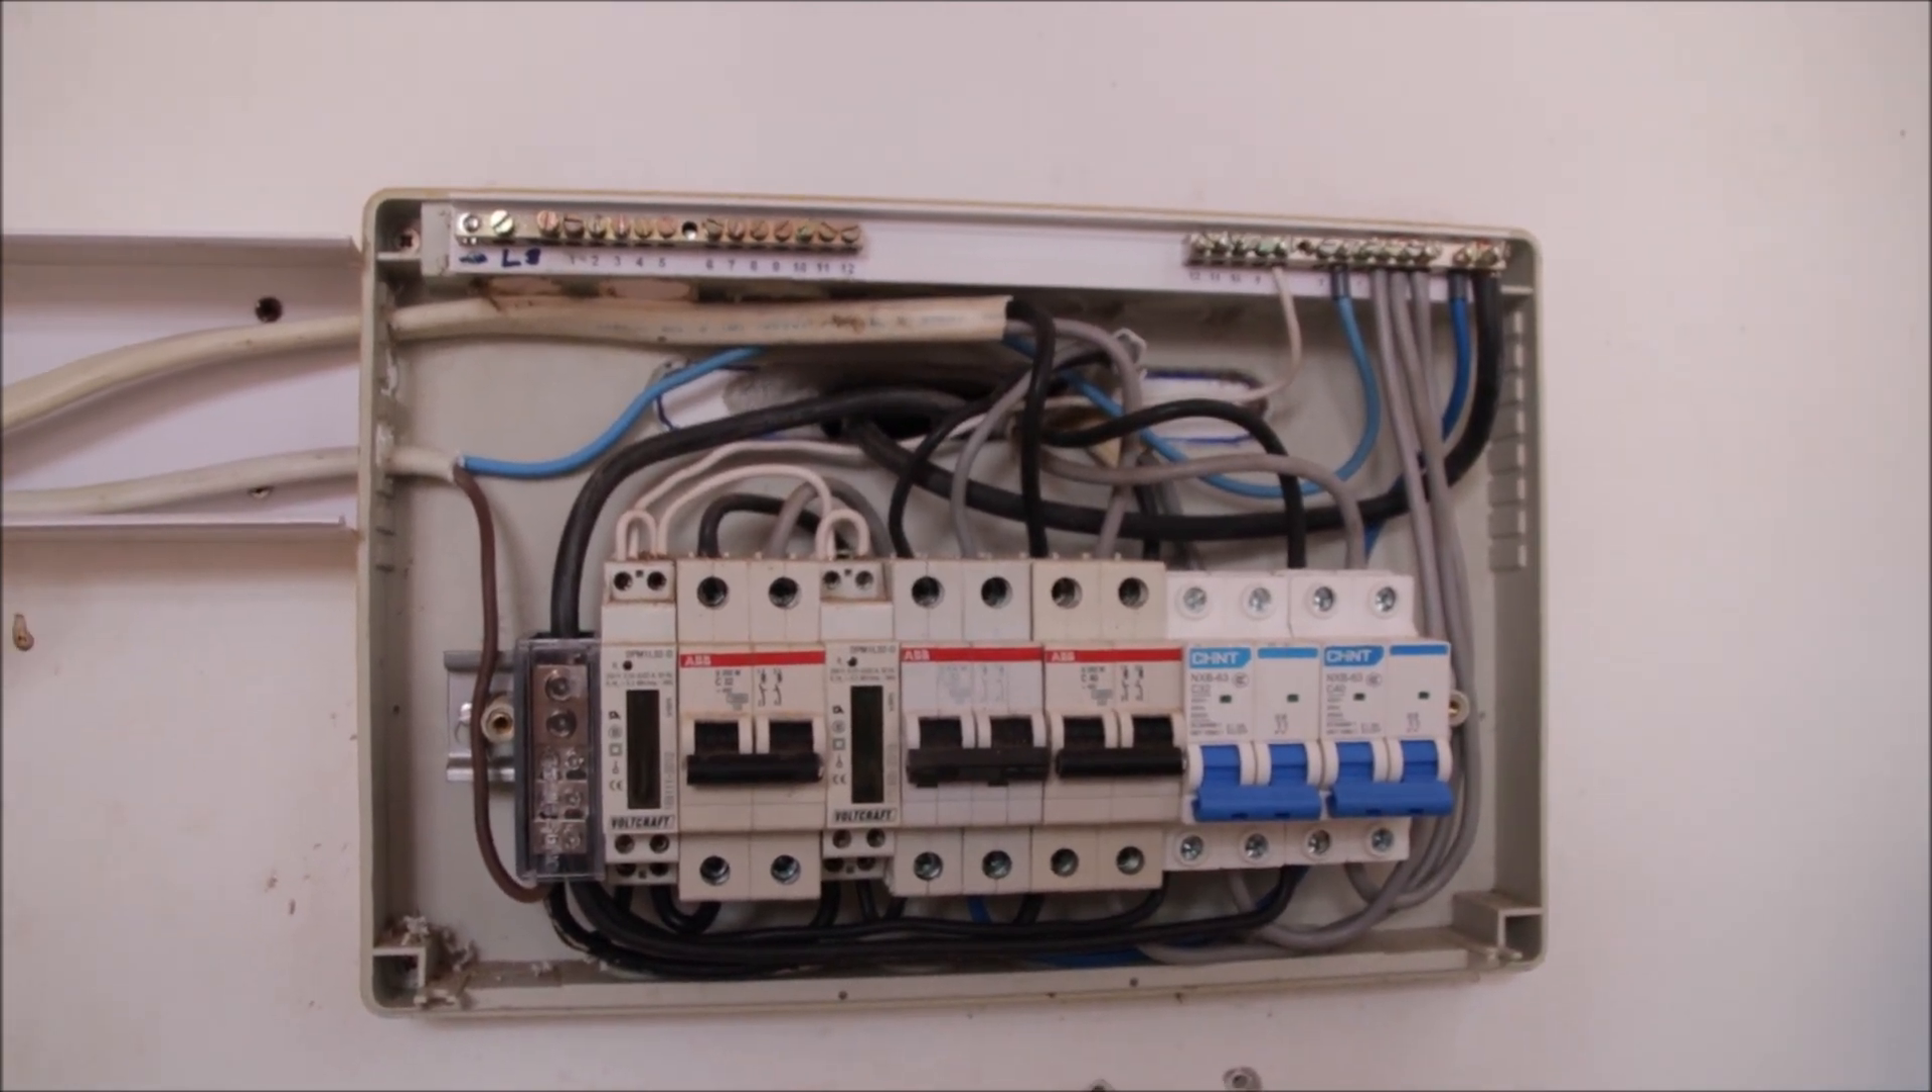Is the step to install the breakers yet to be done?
No.